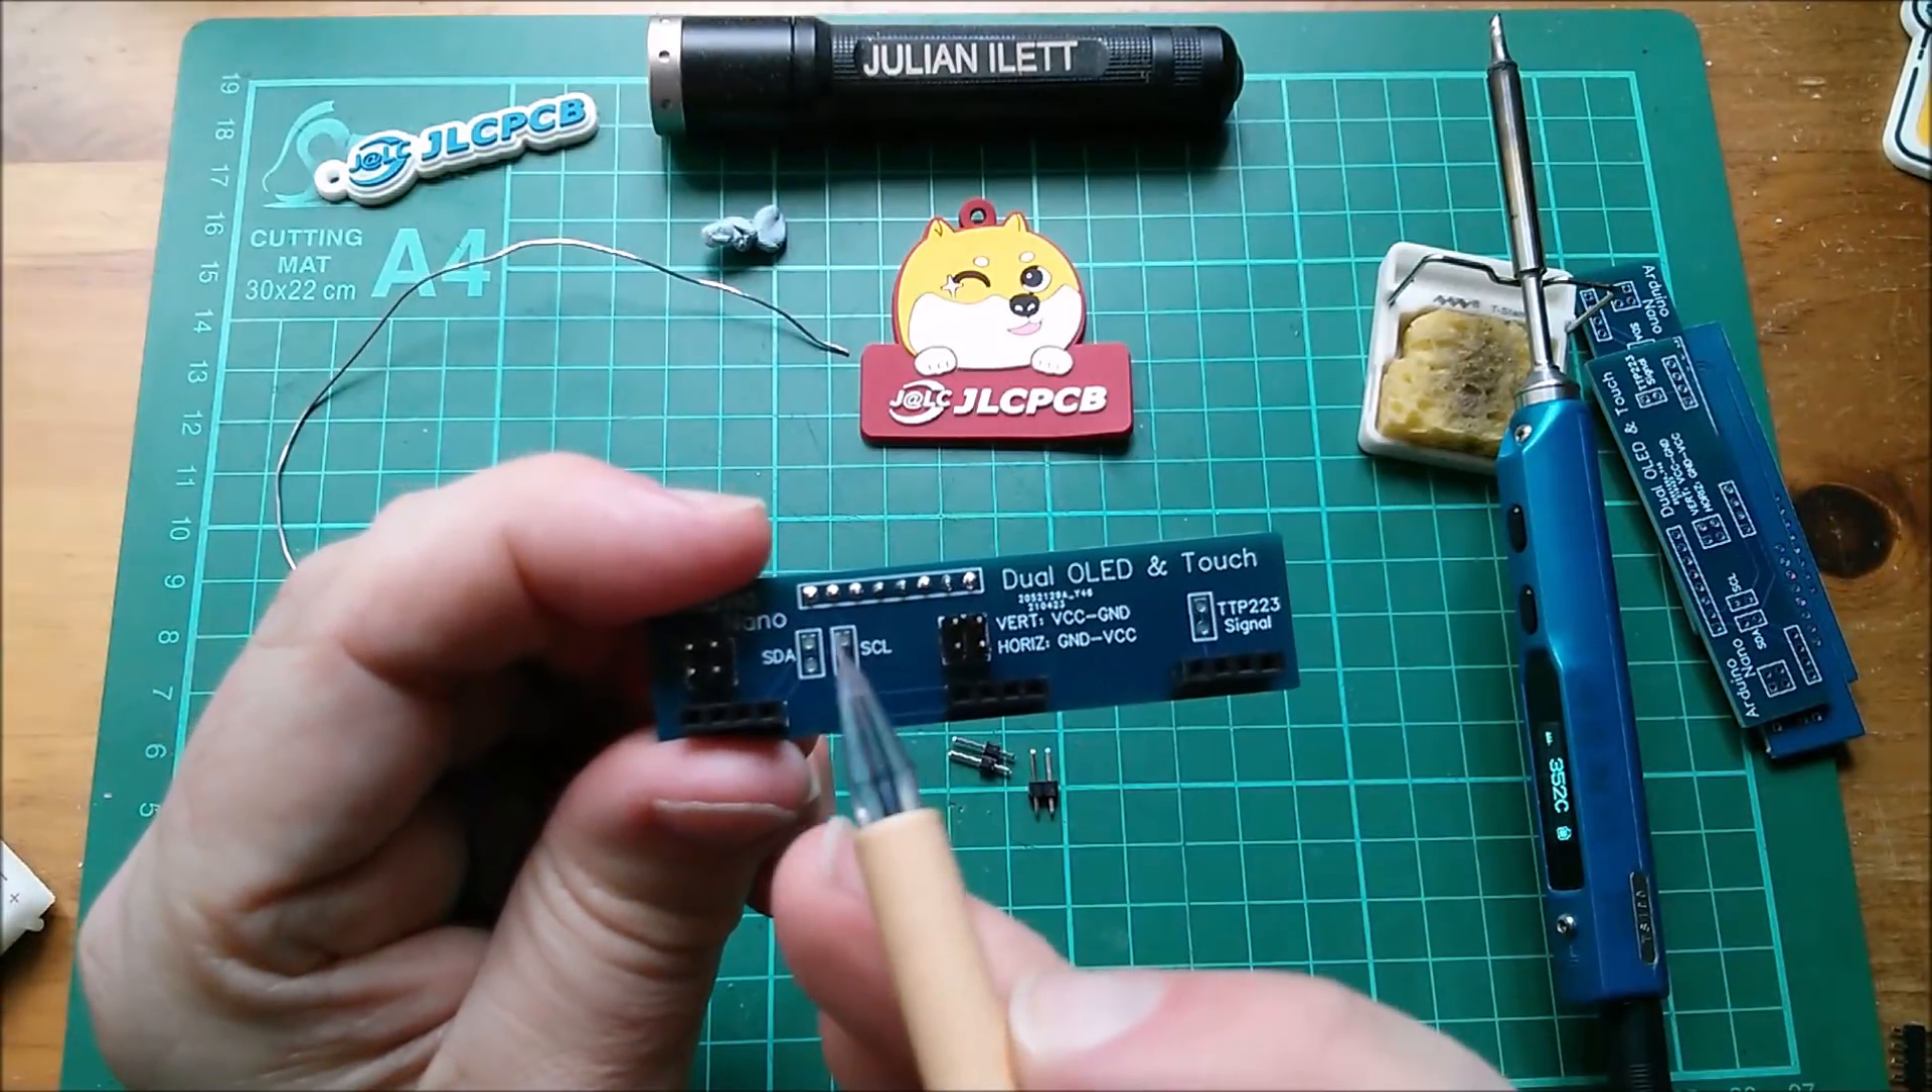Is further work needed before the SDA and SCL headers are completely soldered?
Yes.